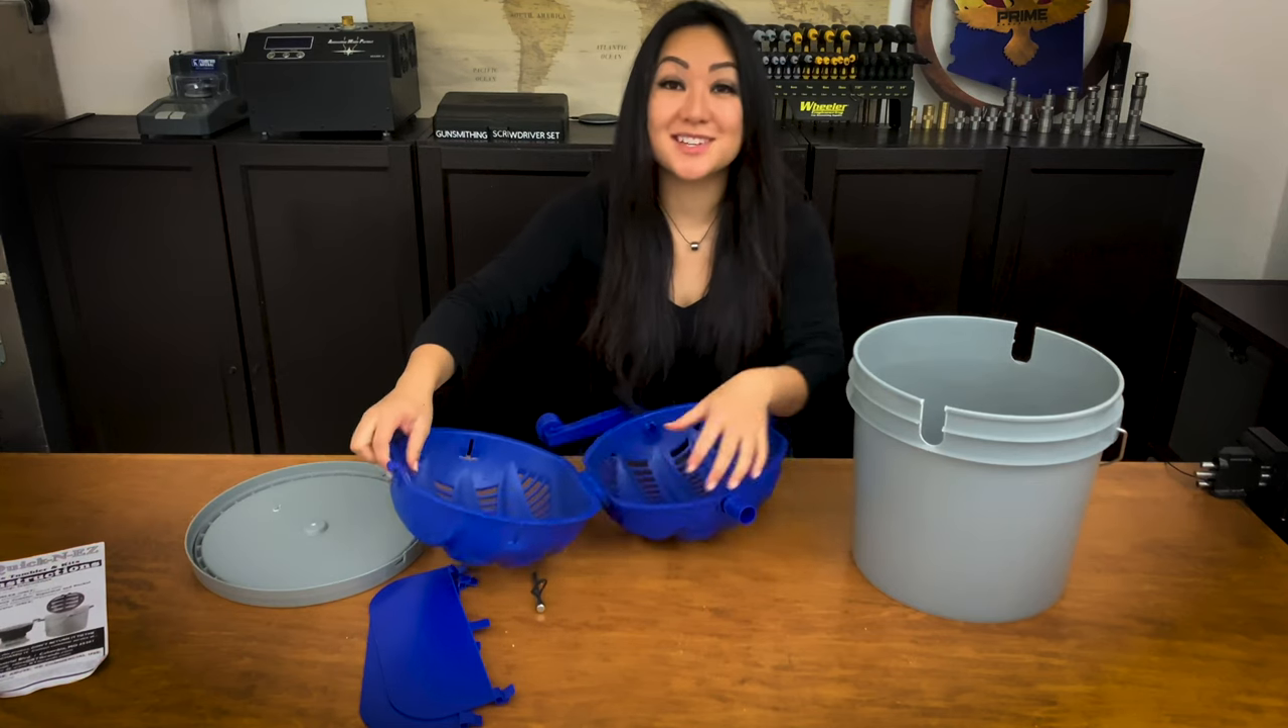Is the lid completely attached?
No.